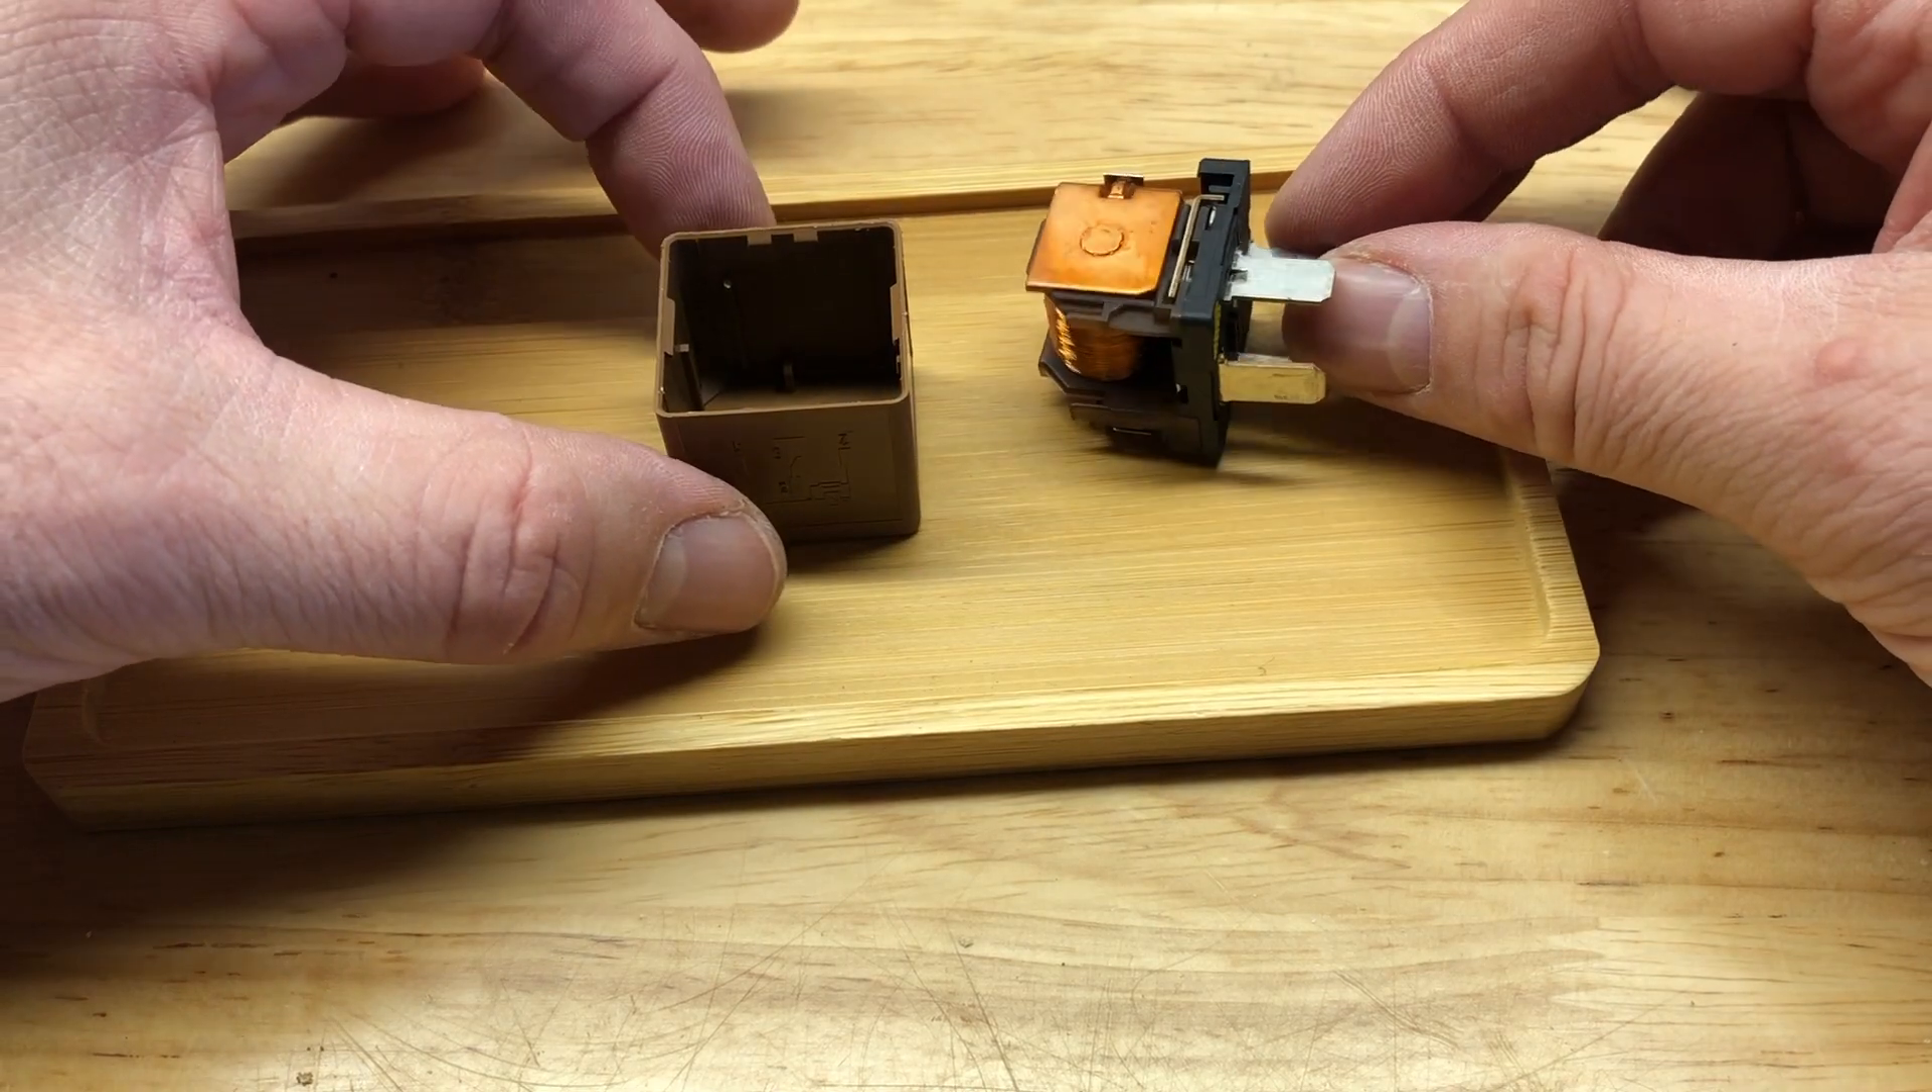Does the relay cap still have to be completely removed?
No.